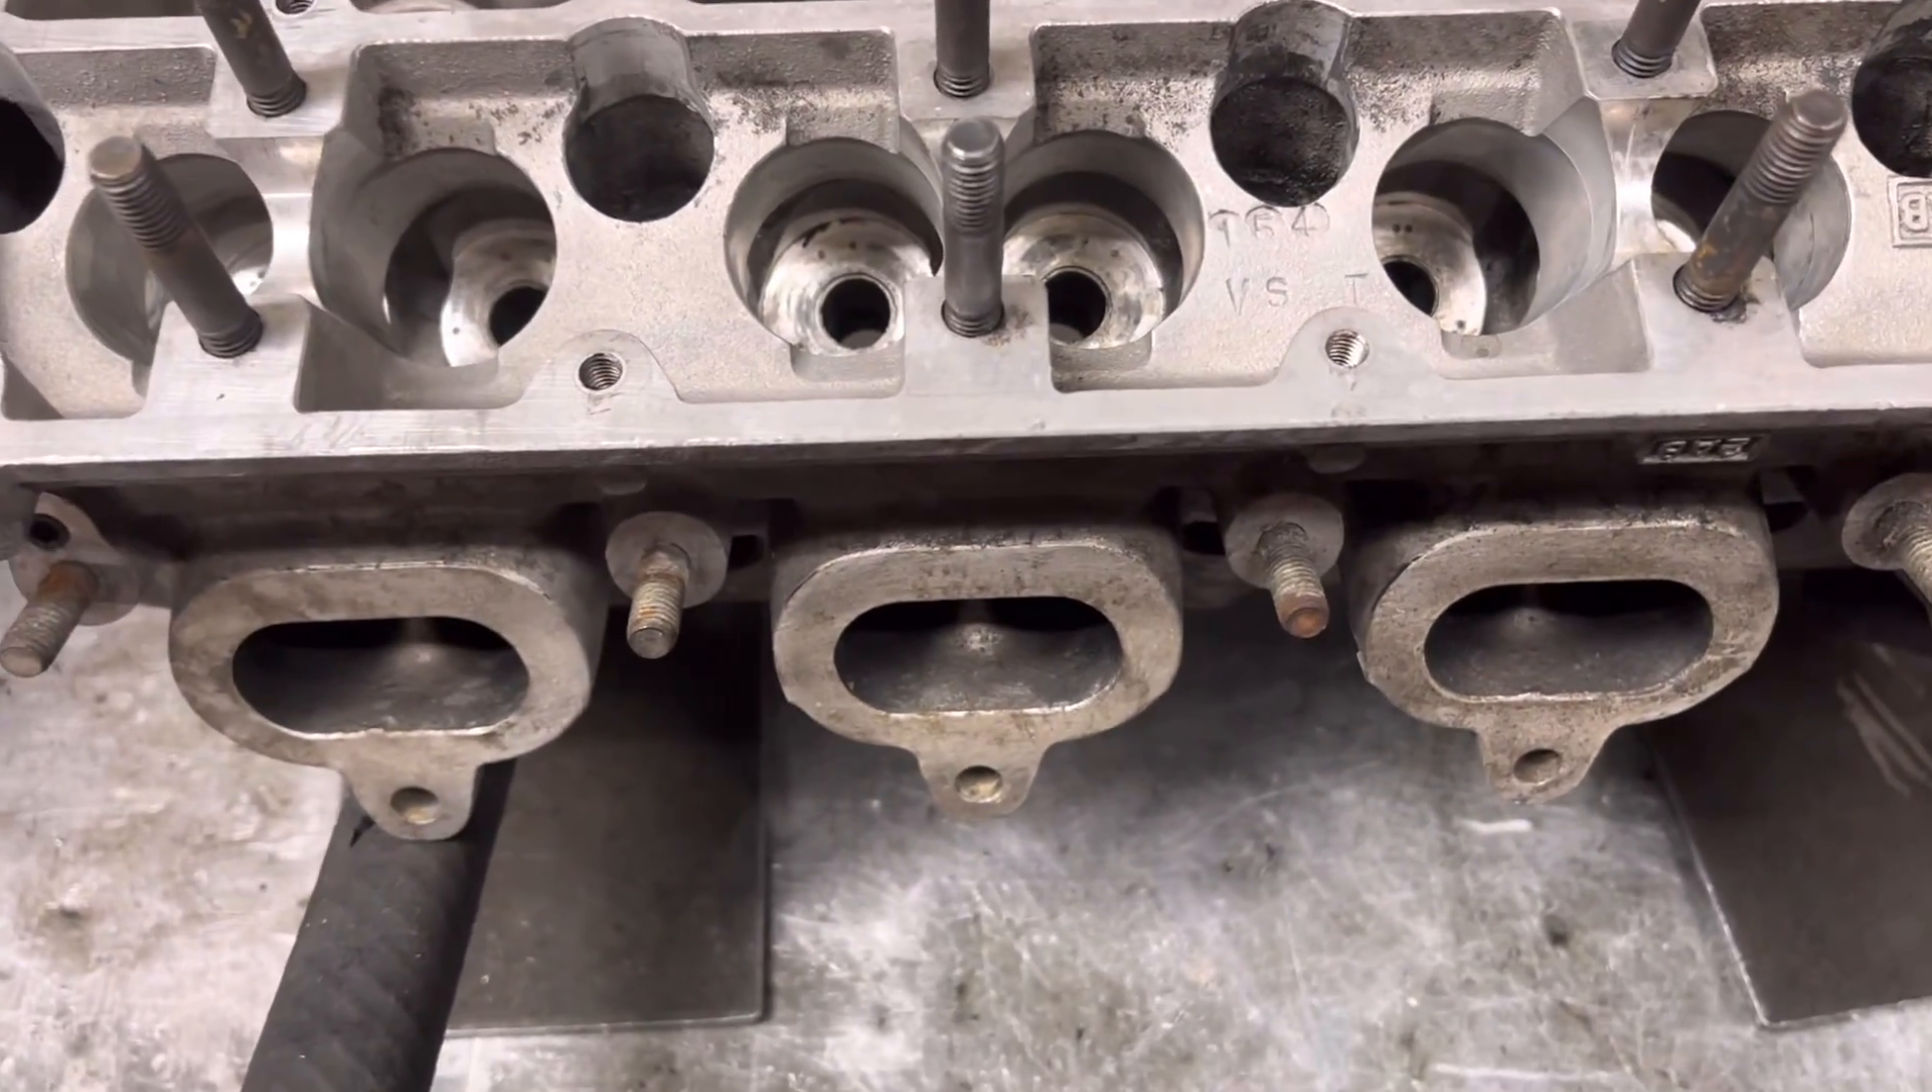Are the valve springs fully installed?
No.